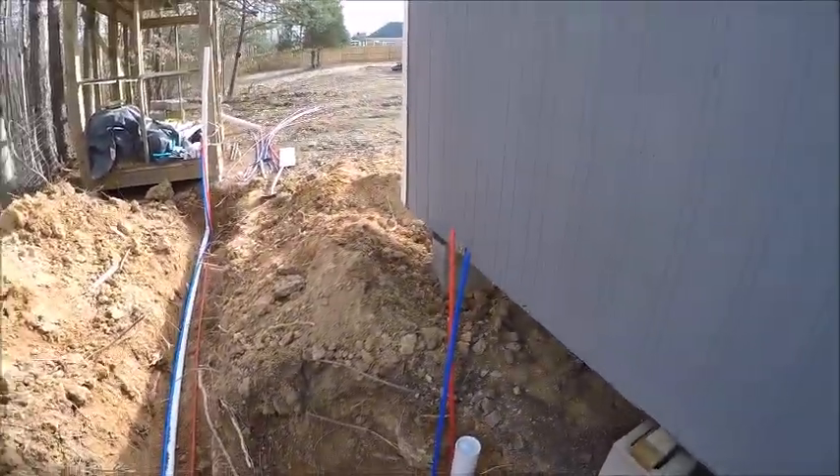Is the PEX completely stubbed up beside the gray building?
Yes.